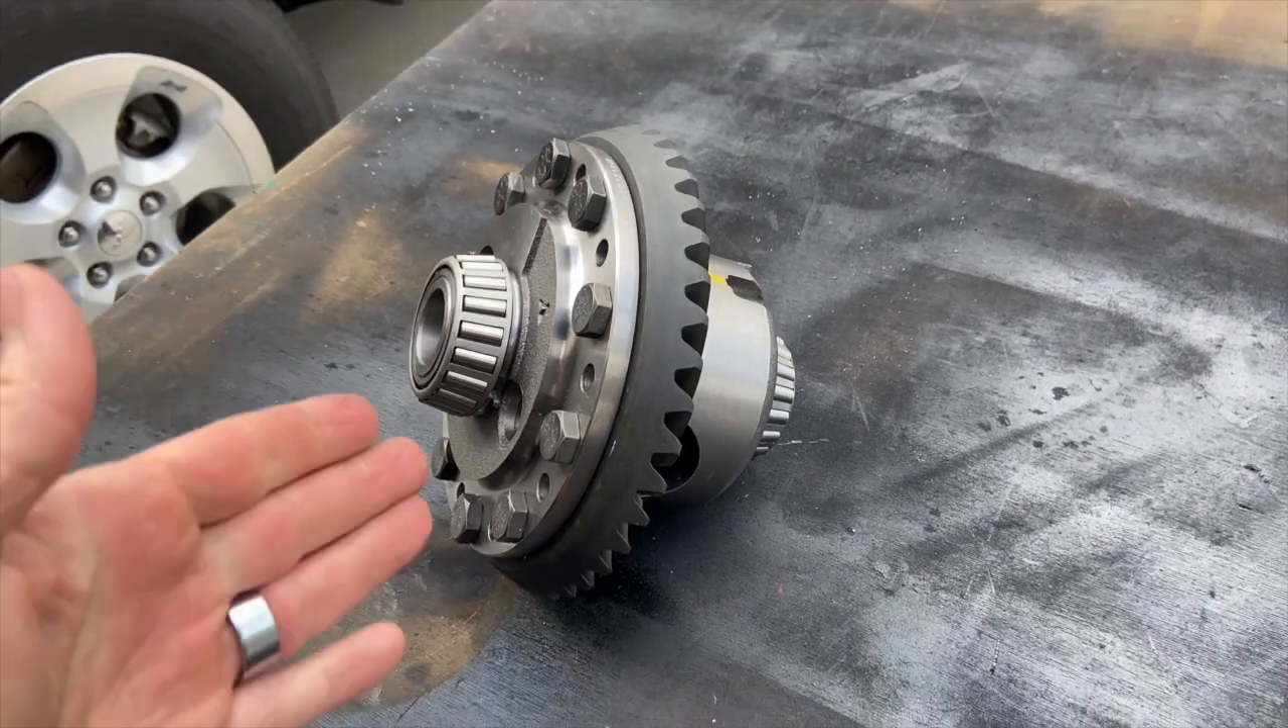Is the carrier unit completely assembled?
Yes.